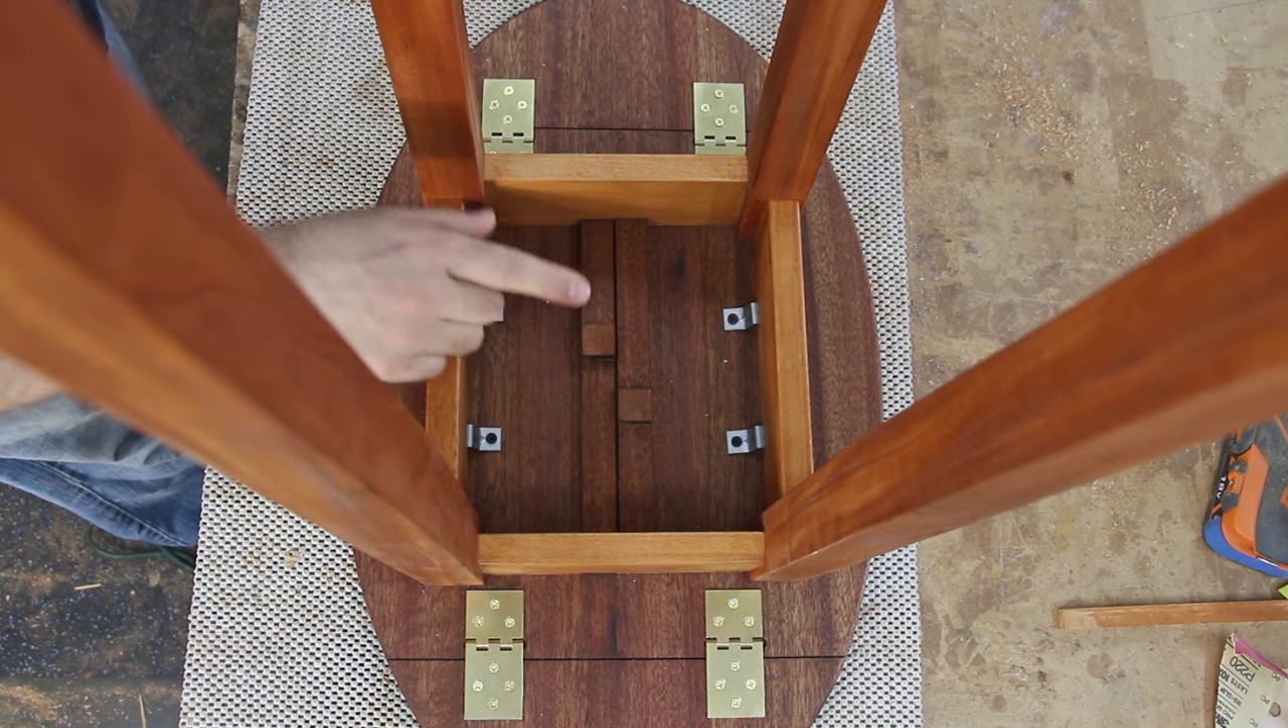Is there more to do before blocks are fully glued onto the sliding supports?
No.